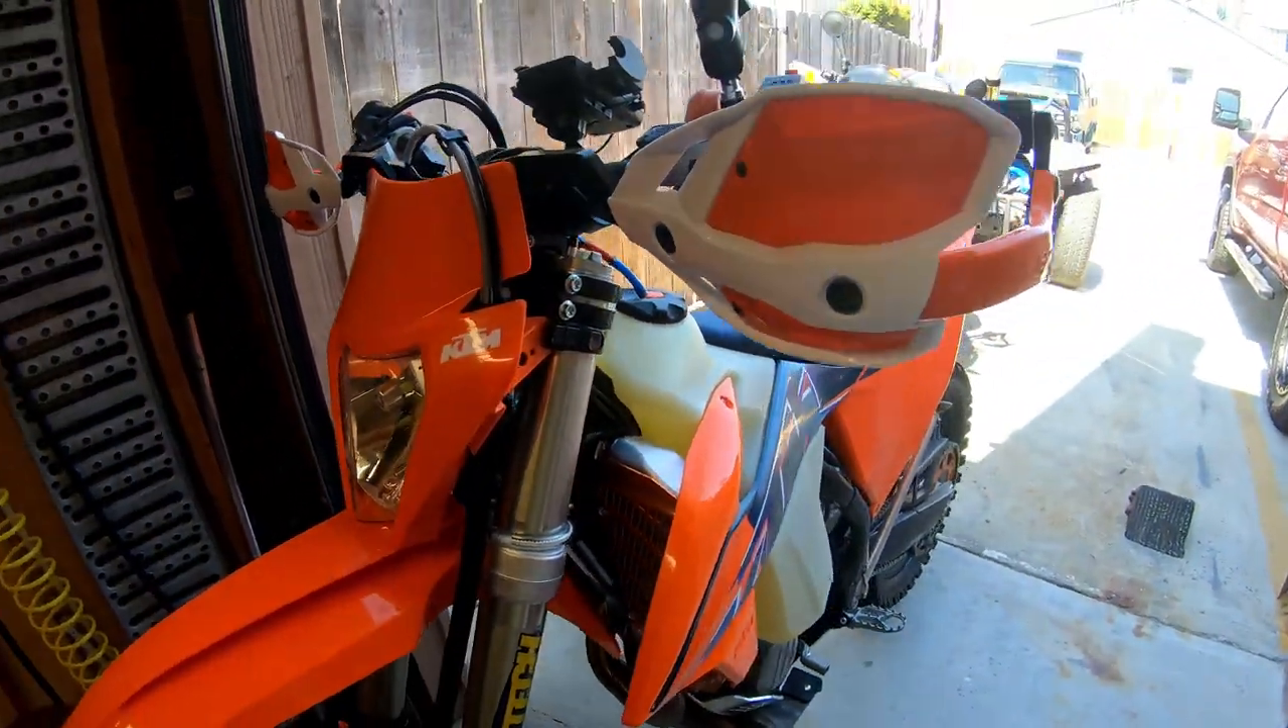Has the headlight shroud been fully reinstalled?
Yes.